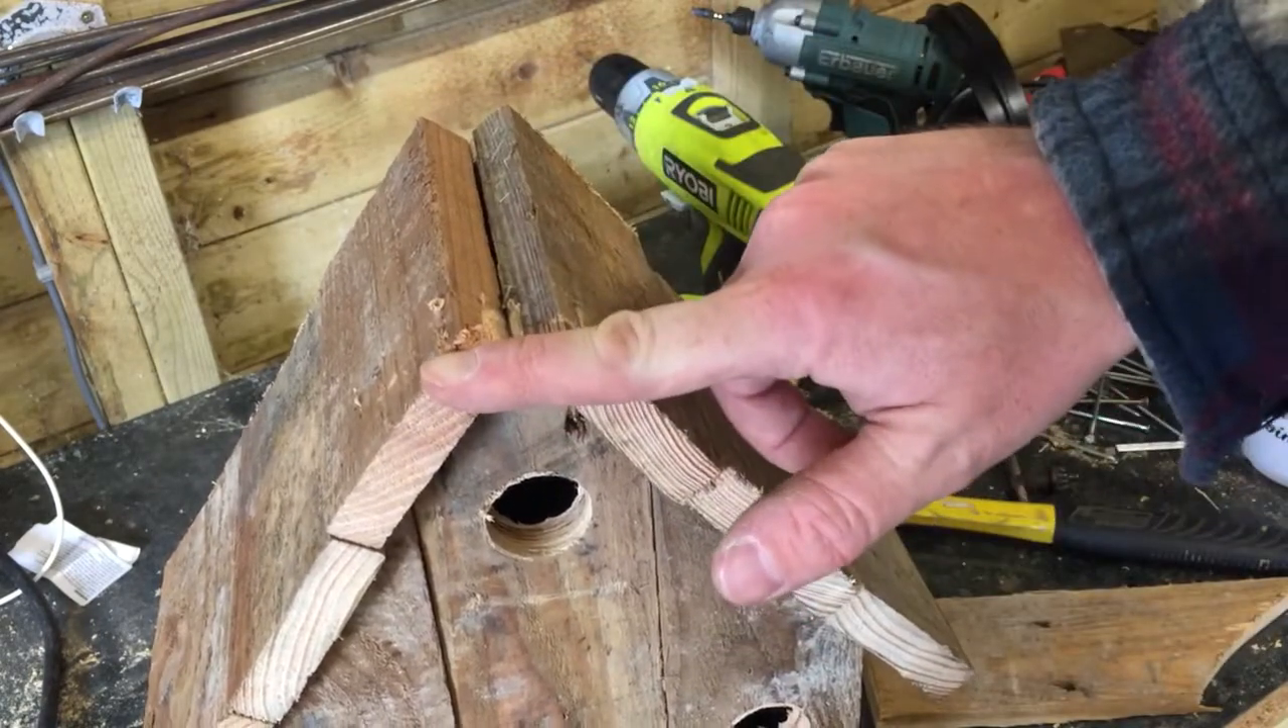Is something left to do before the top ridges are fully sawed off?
Yes.